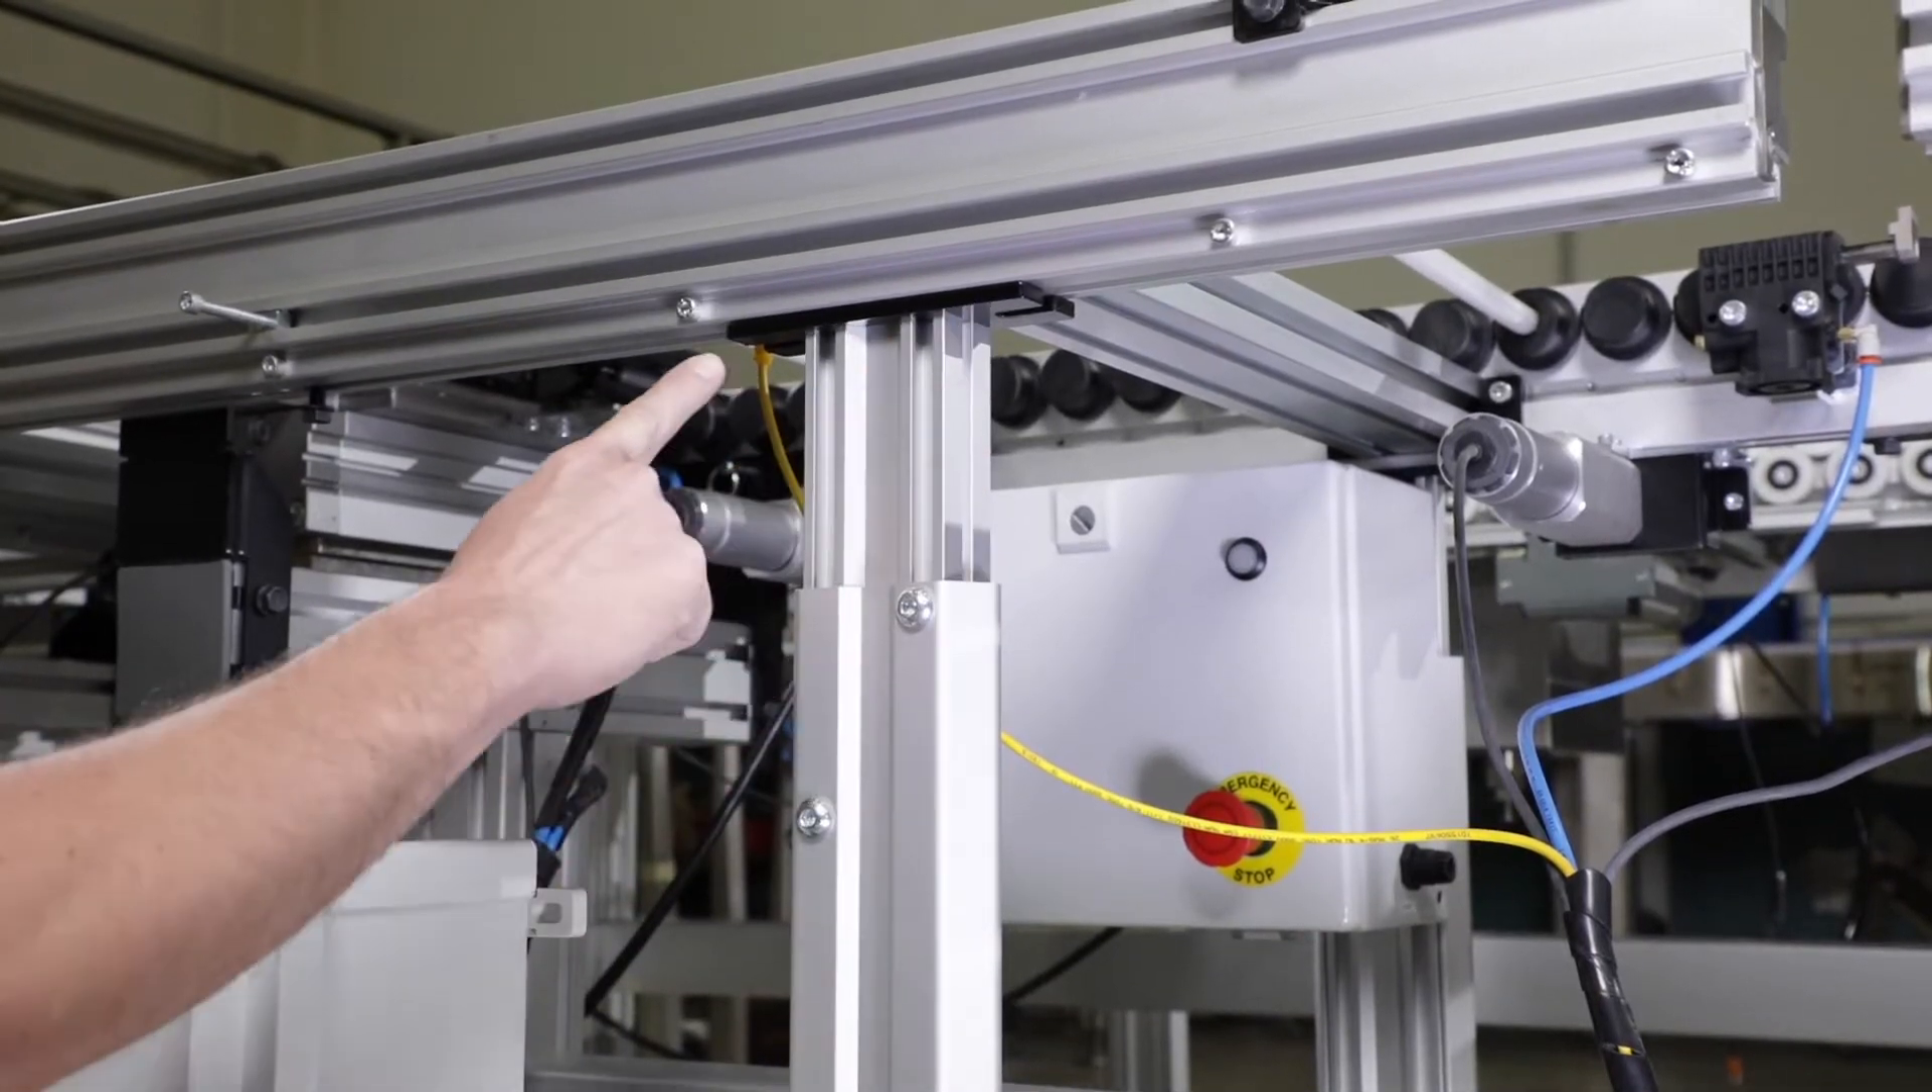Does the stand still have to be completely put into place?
No.